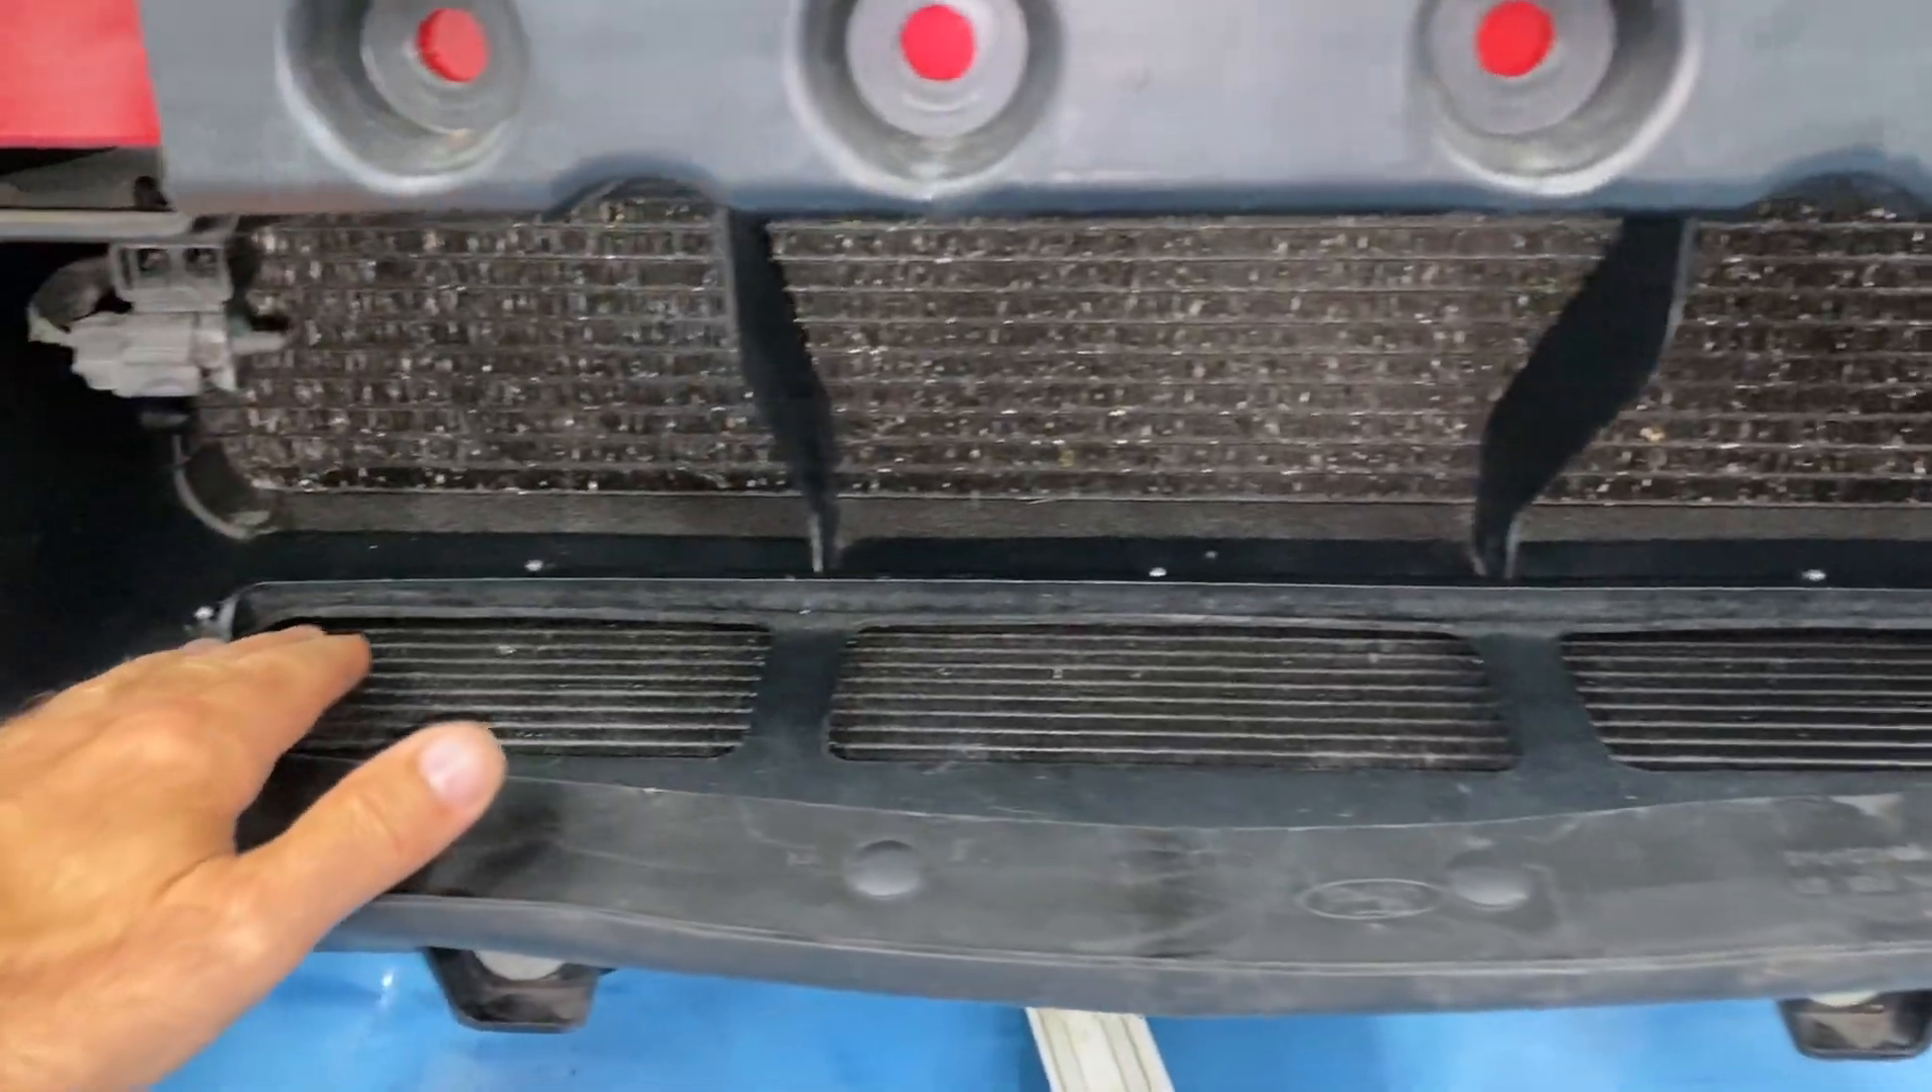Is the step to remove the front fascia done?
Yes.